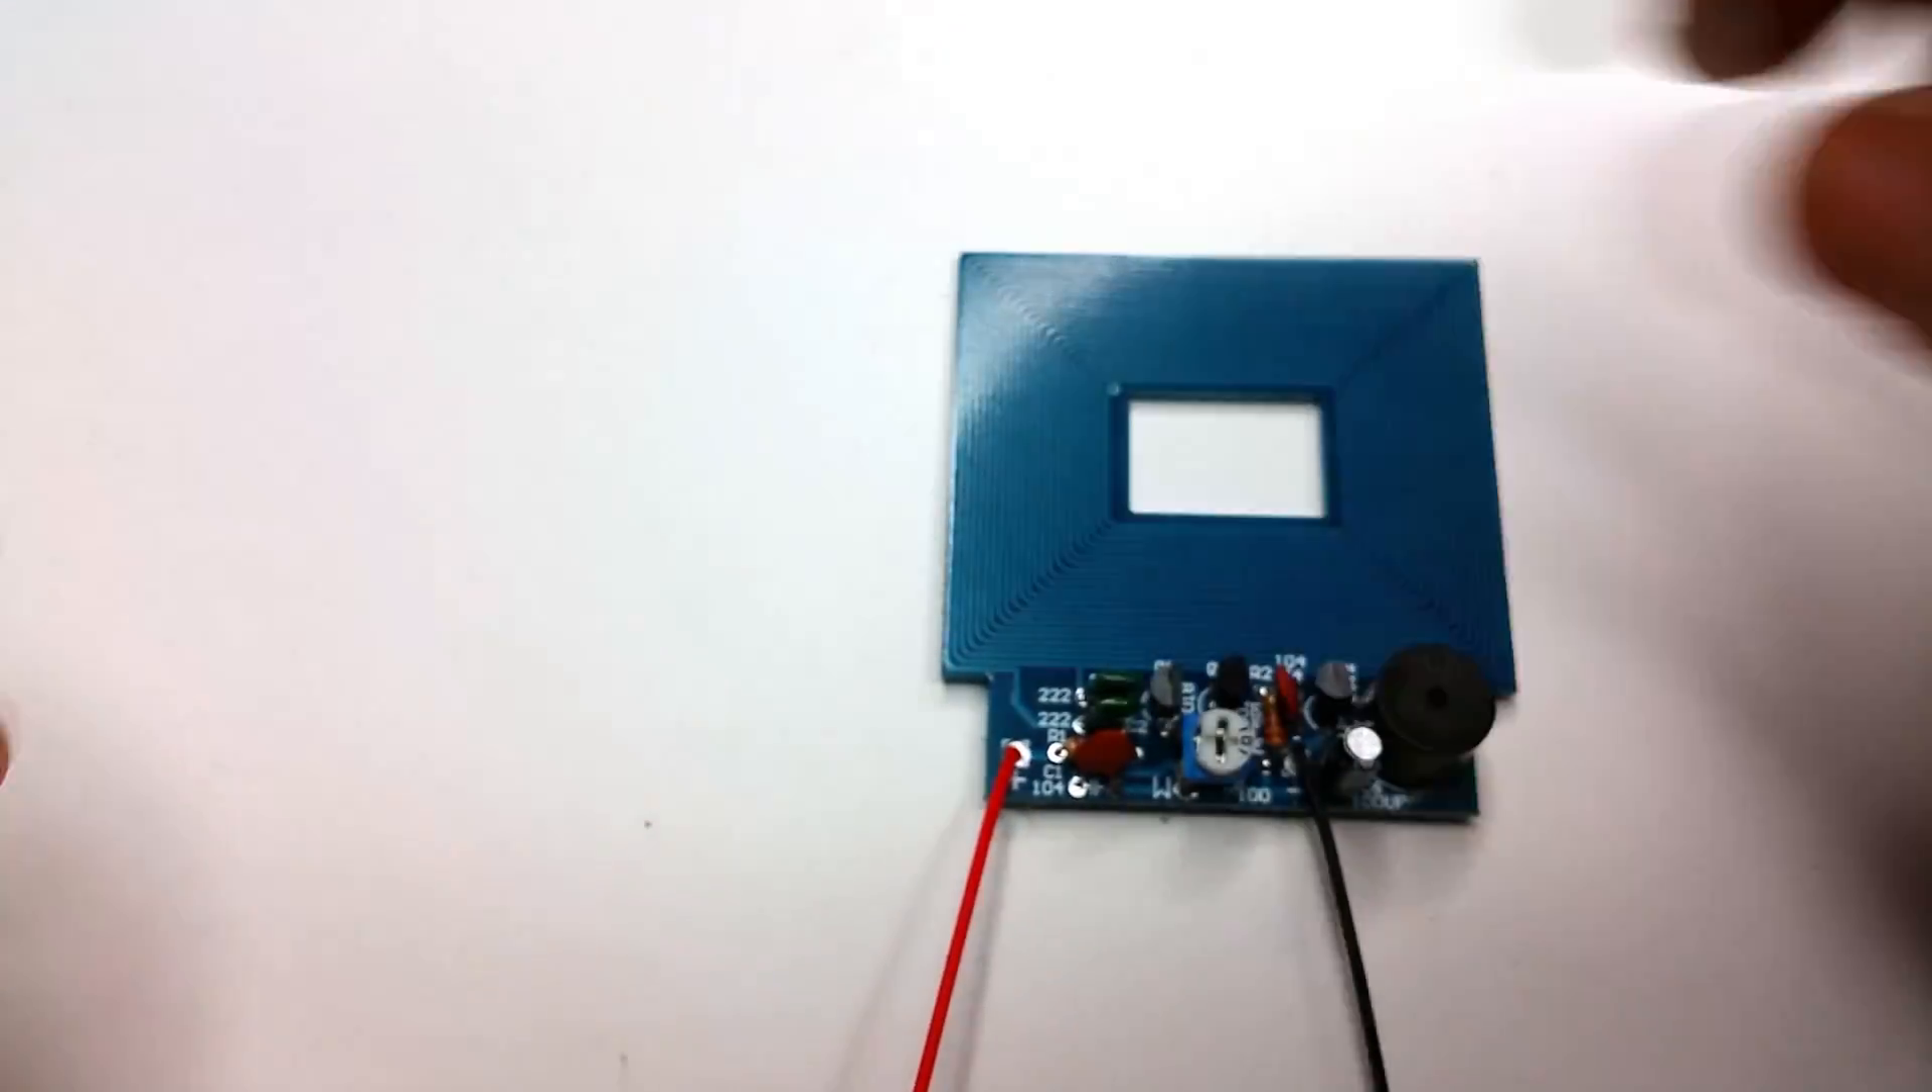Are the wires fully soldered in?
Yes.